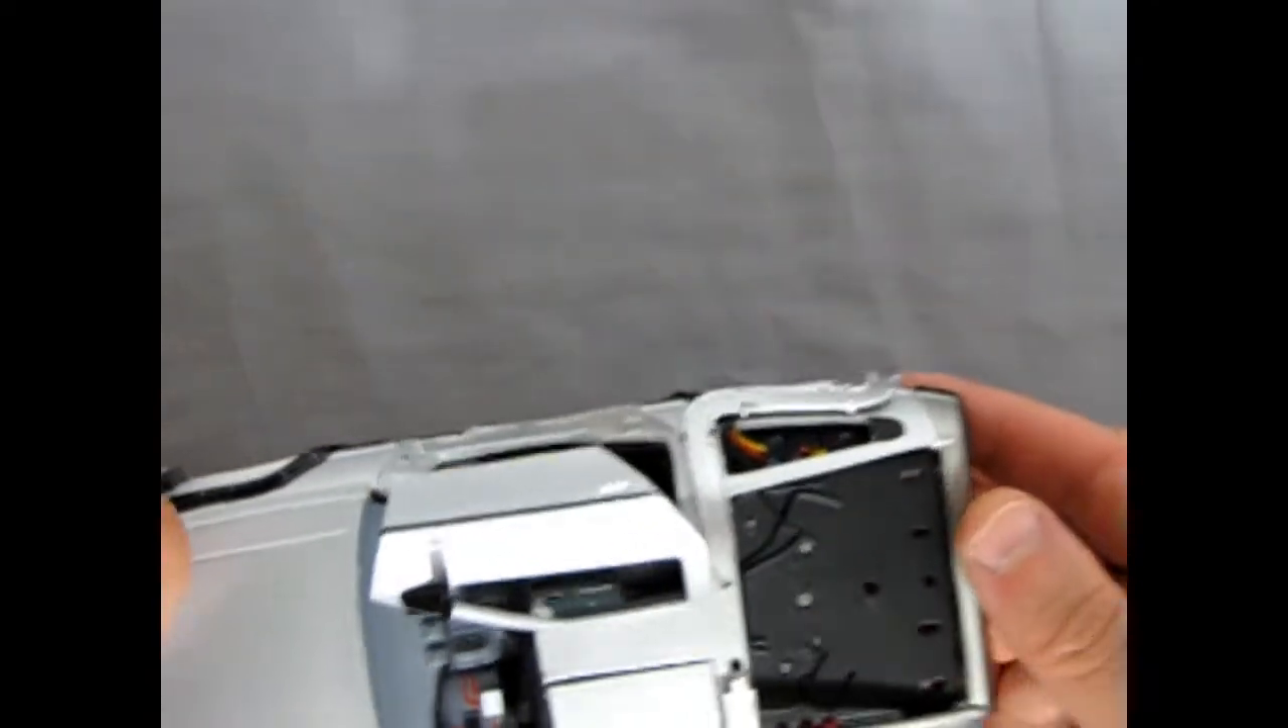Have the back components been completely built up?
No.